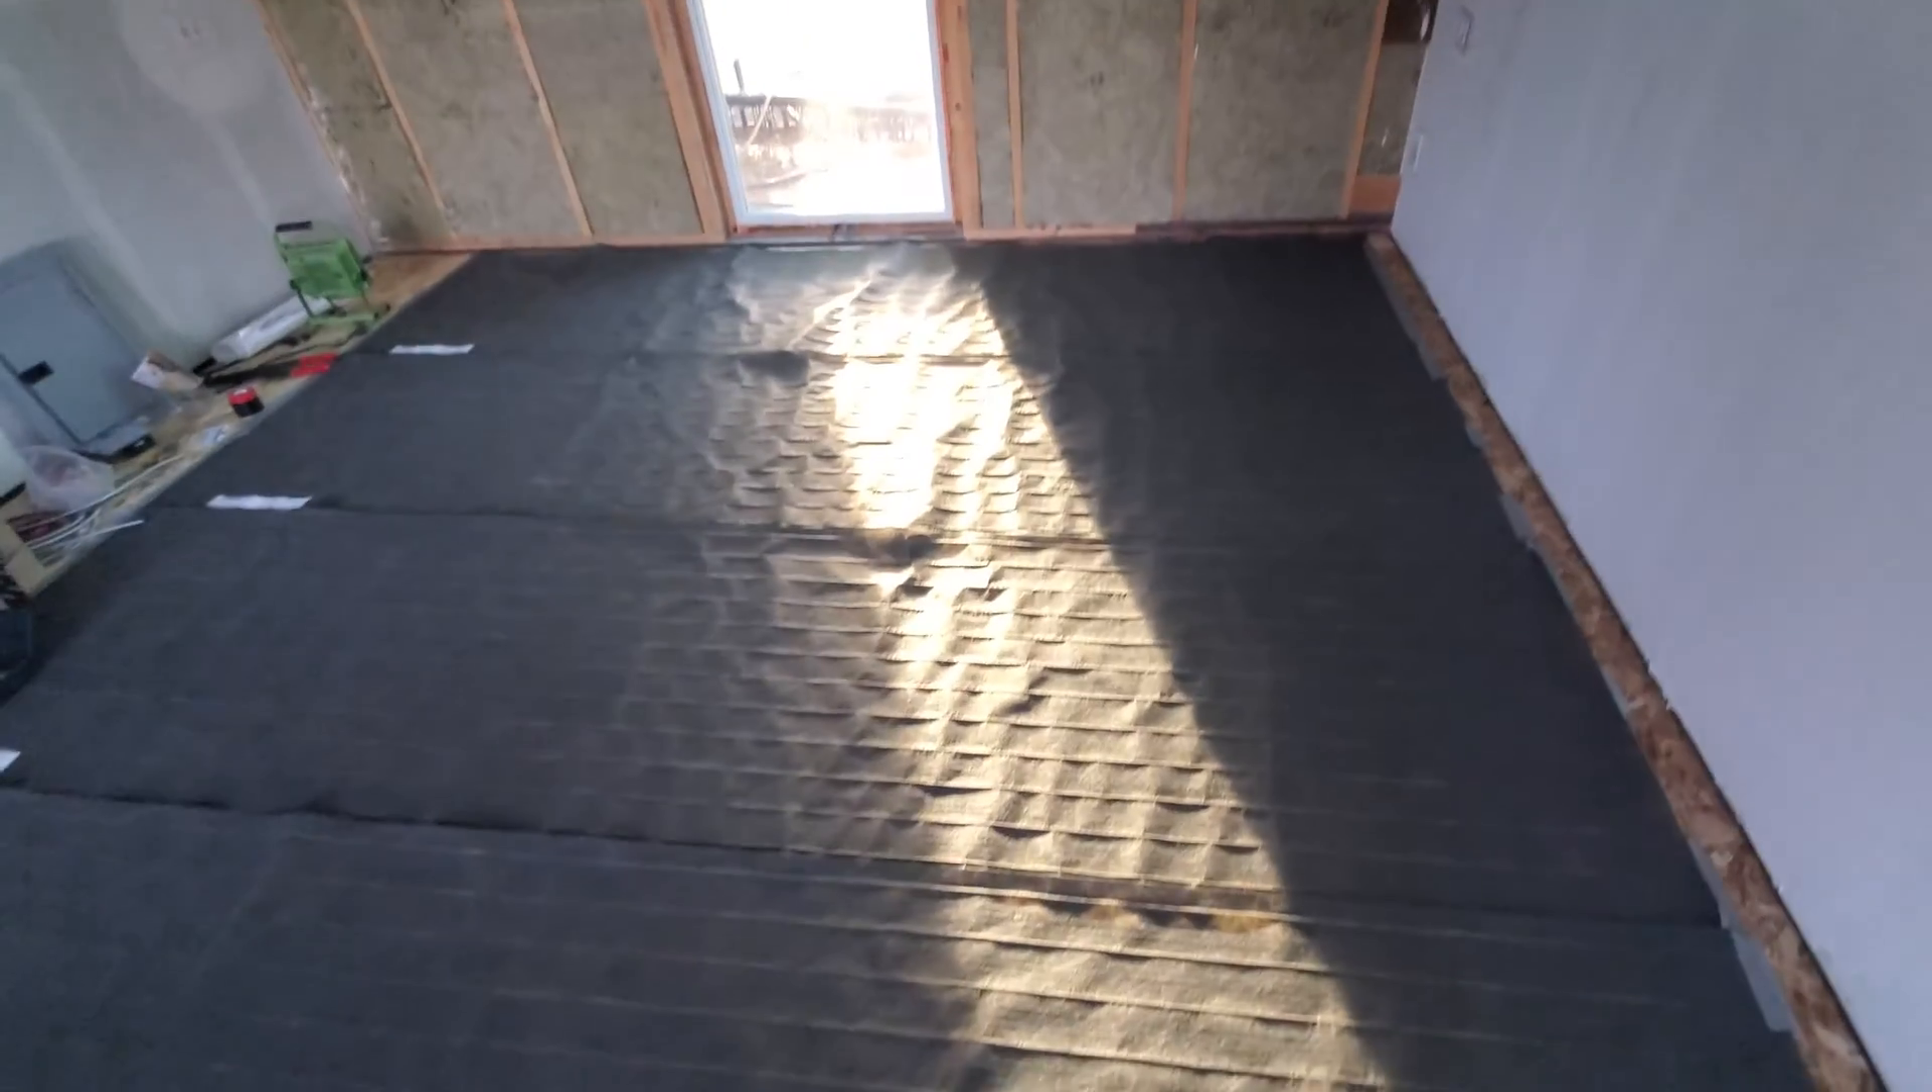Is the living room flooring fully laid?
No.